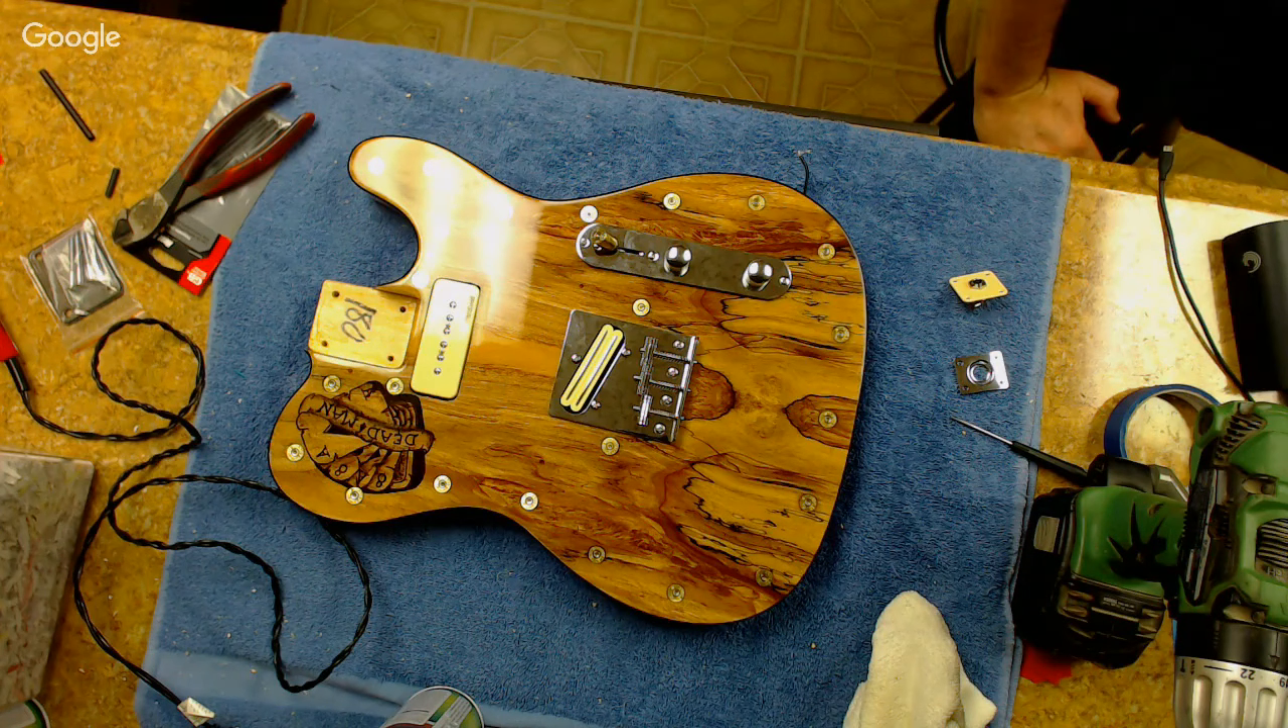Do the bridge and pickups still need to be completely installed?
No.